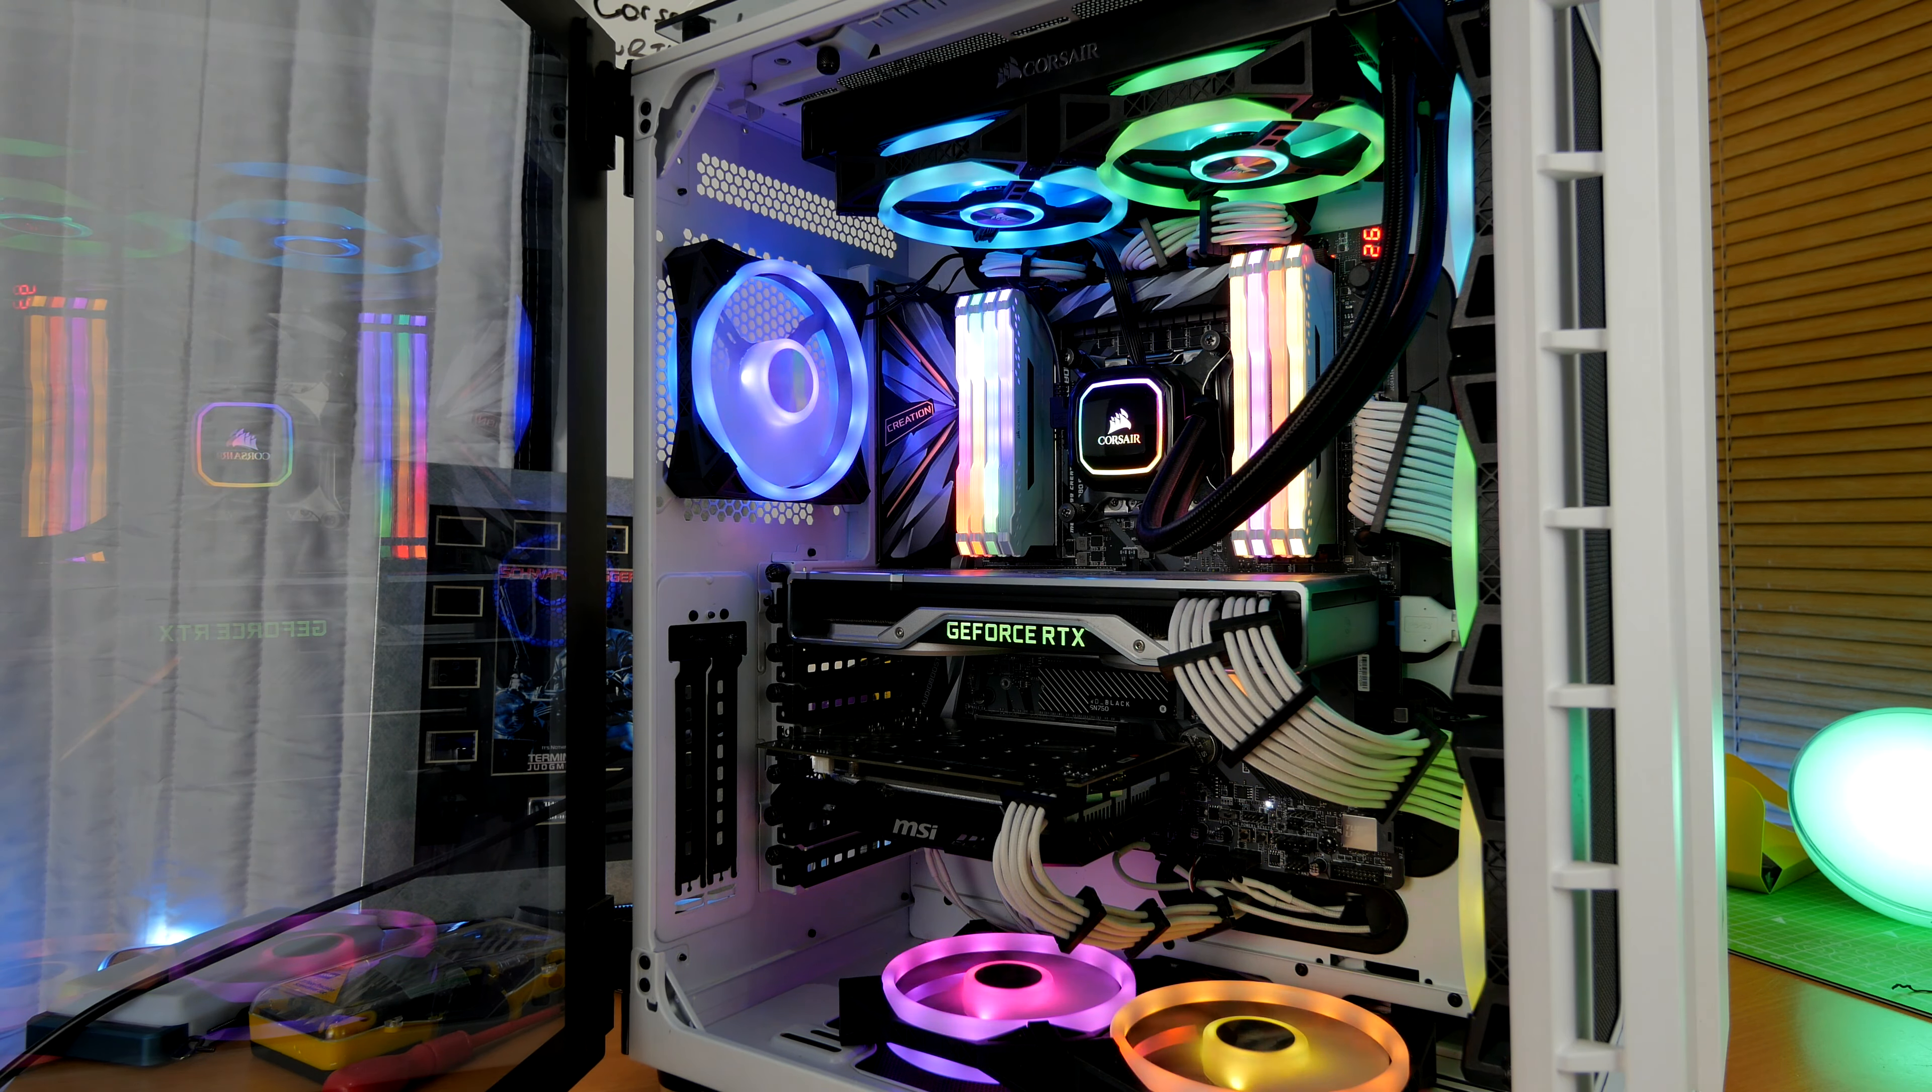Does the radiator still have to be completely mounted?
No.